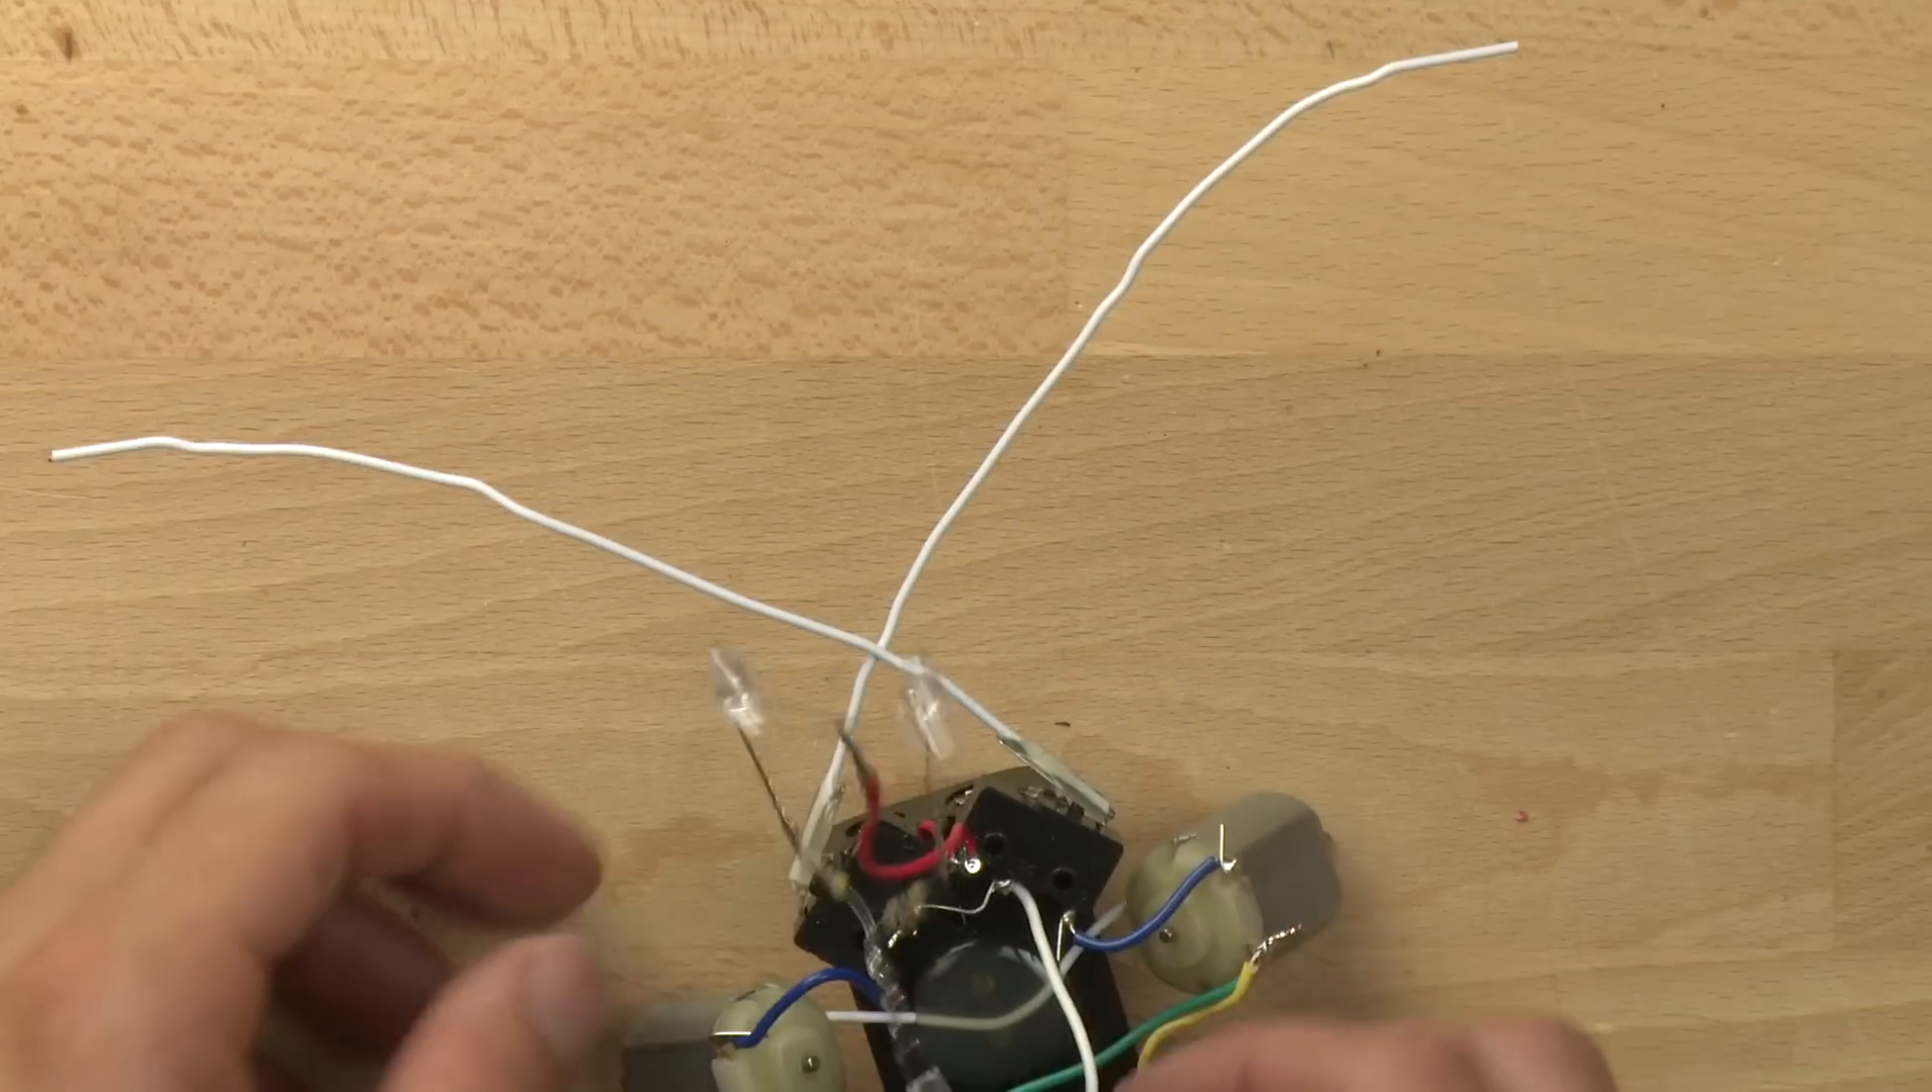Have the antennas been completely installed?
Yes.